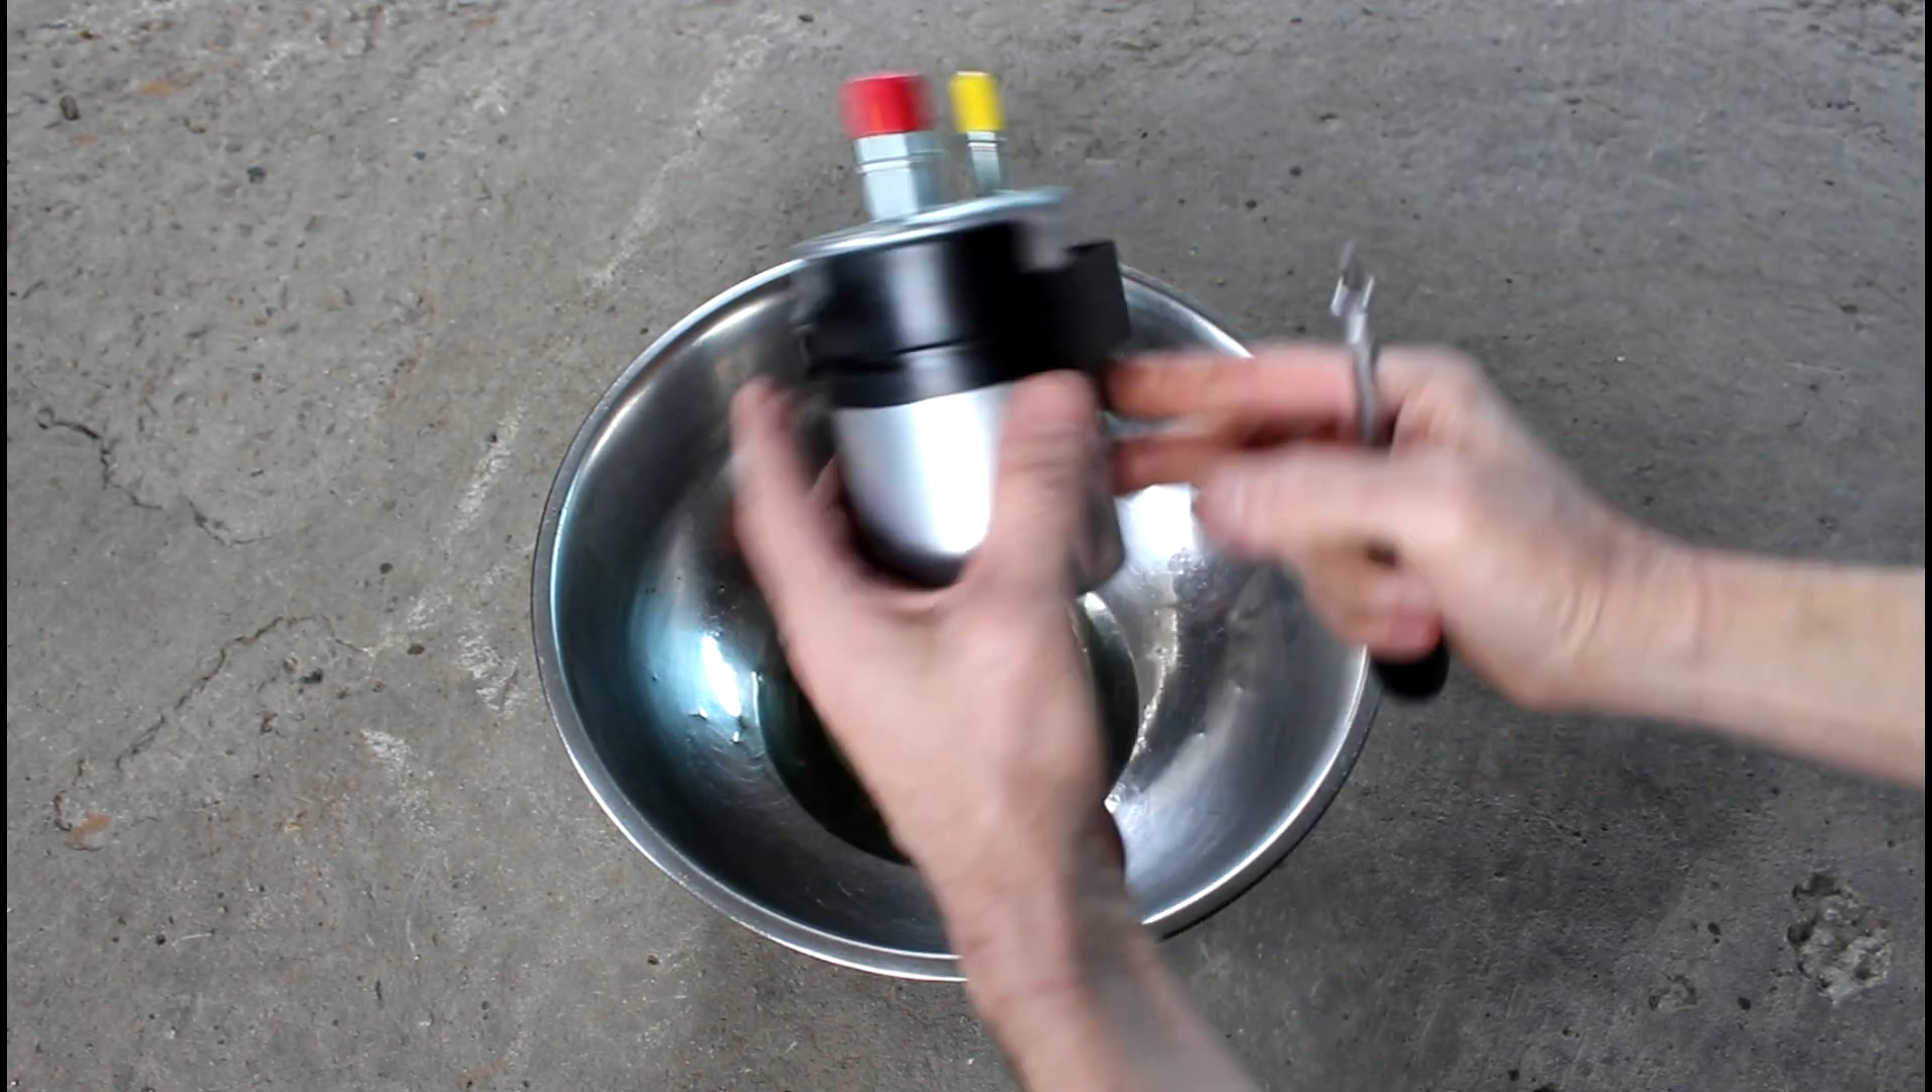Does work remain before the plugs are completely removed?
Yes.